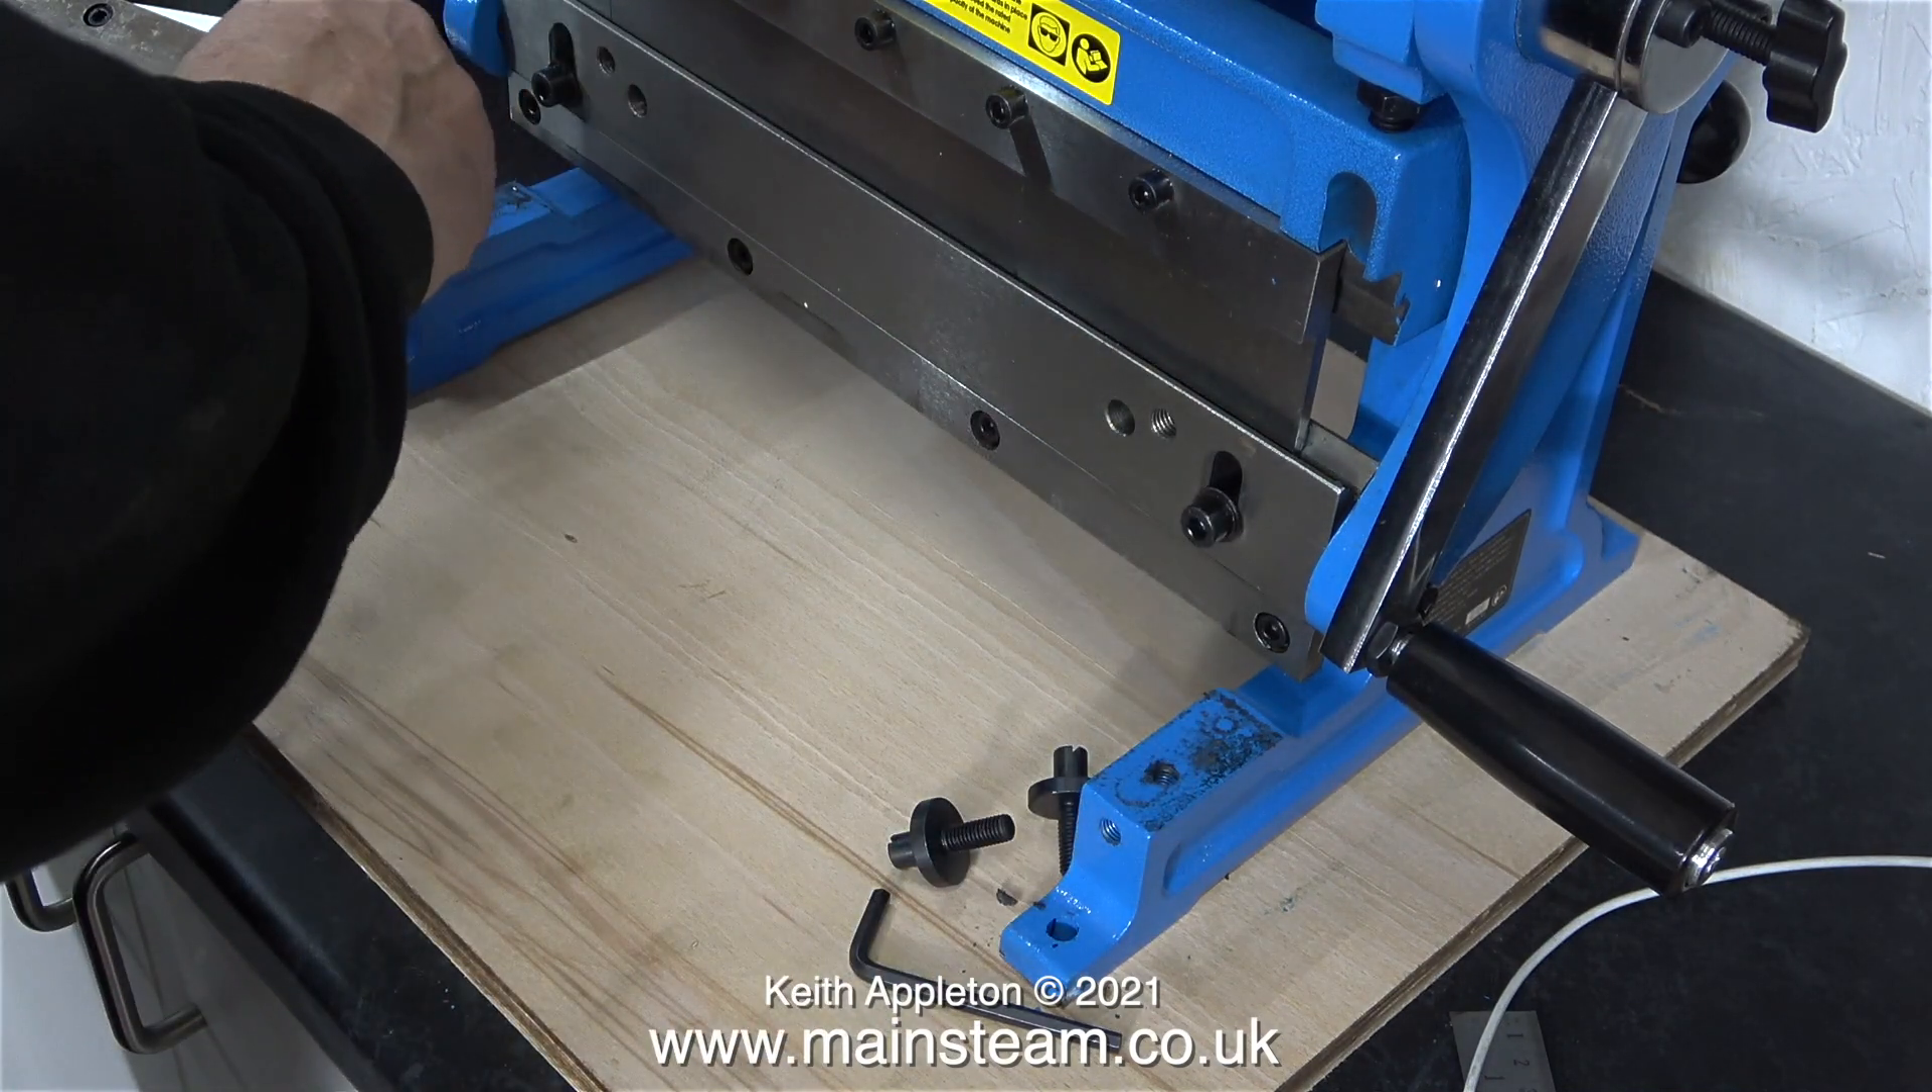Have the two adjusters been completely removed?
Yes.